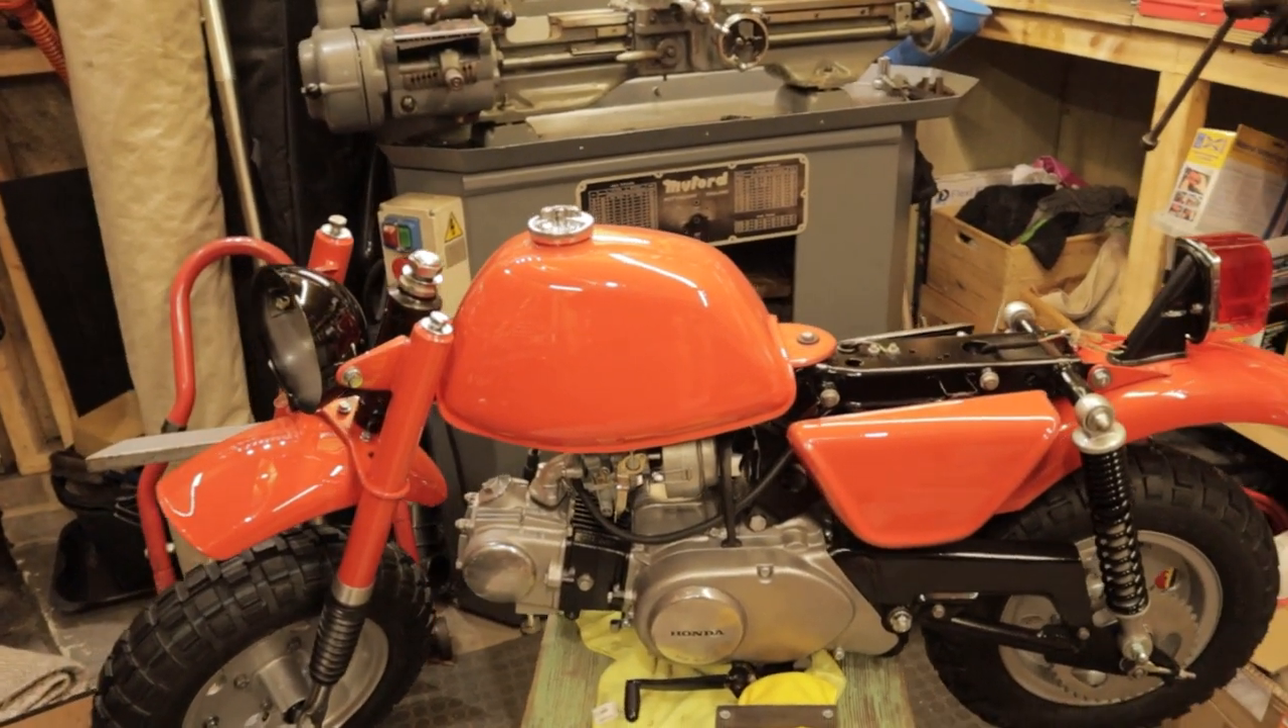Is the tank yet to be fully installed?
No.